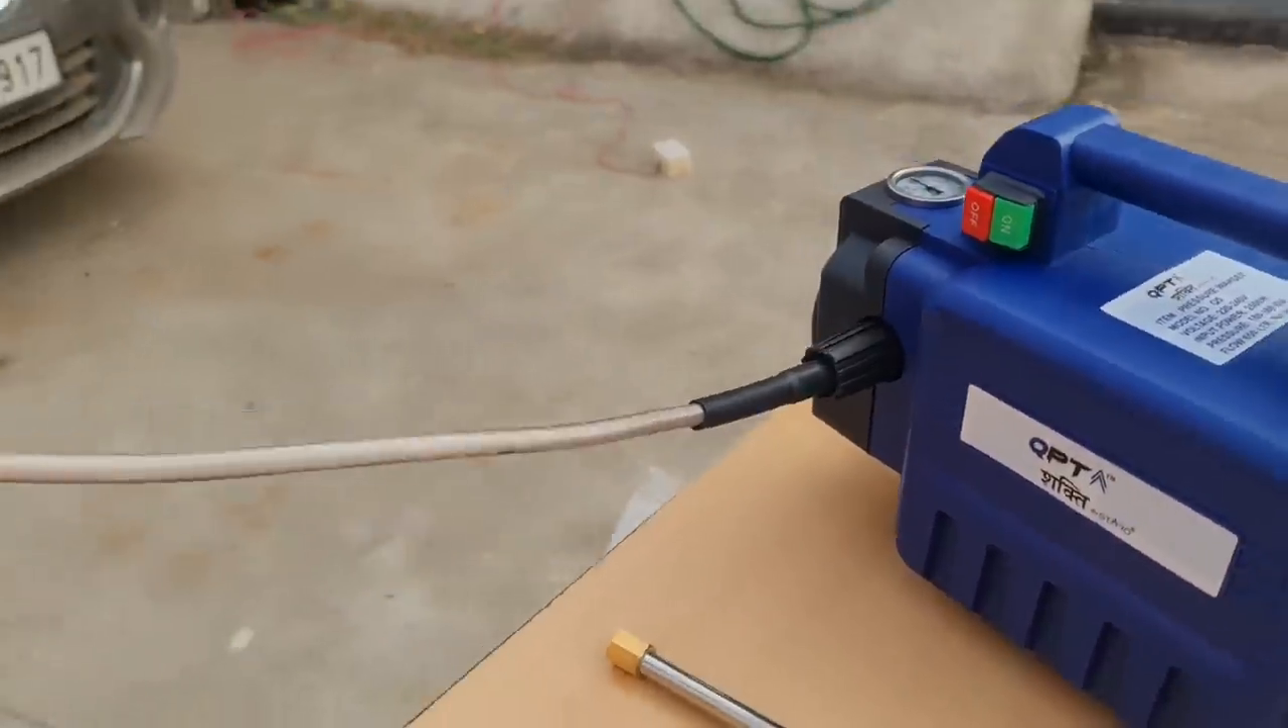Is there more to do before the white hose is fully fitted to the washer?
No.